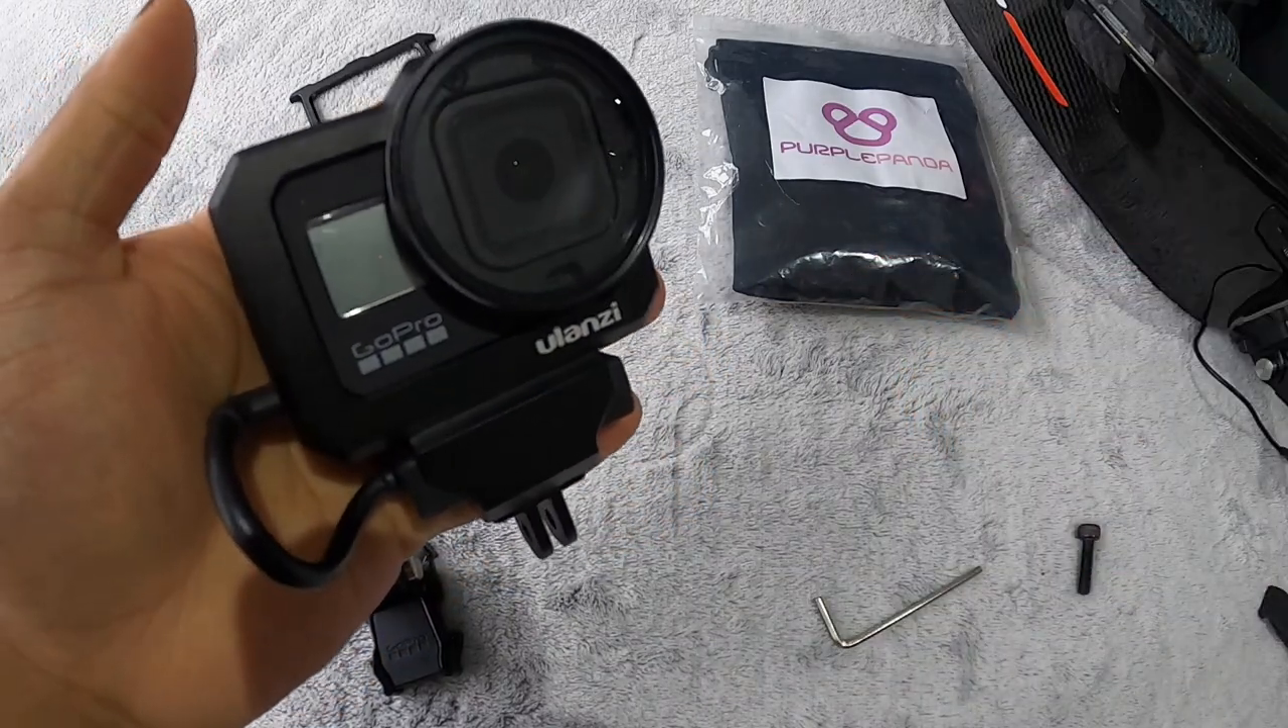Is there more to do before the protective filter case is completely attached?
No.